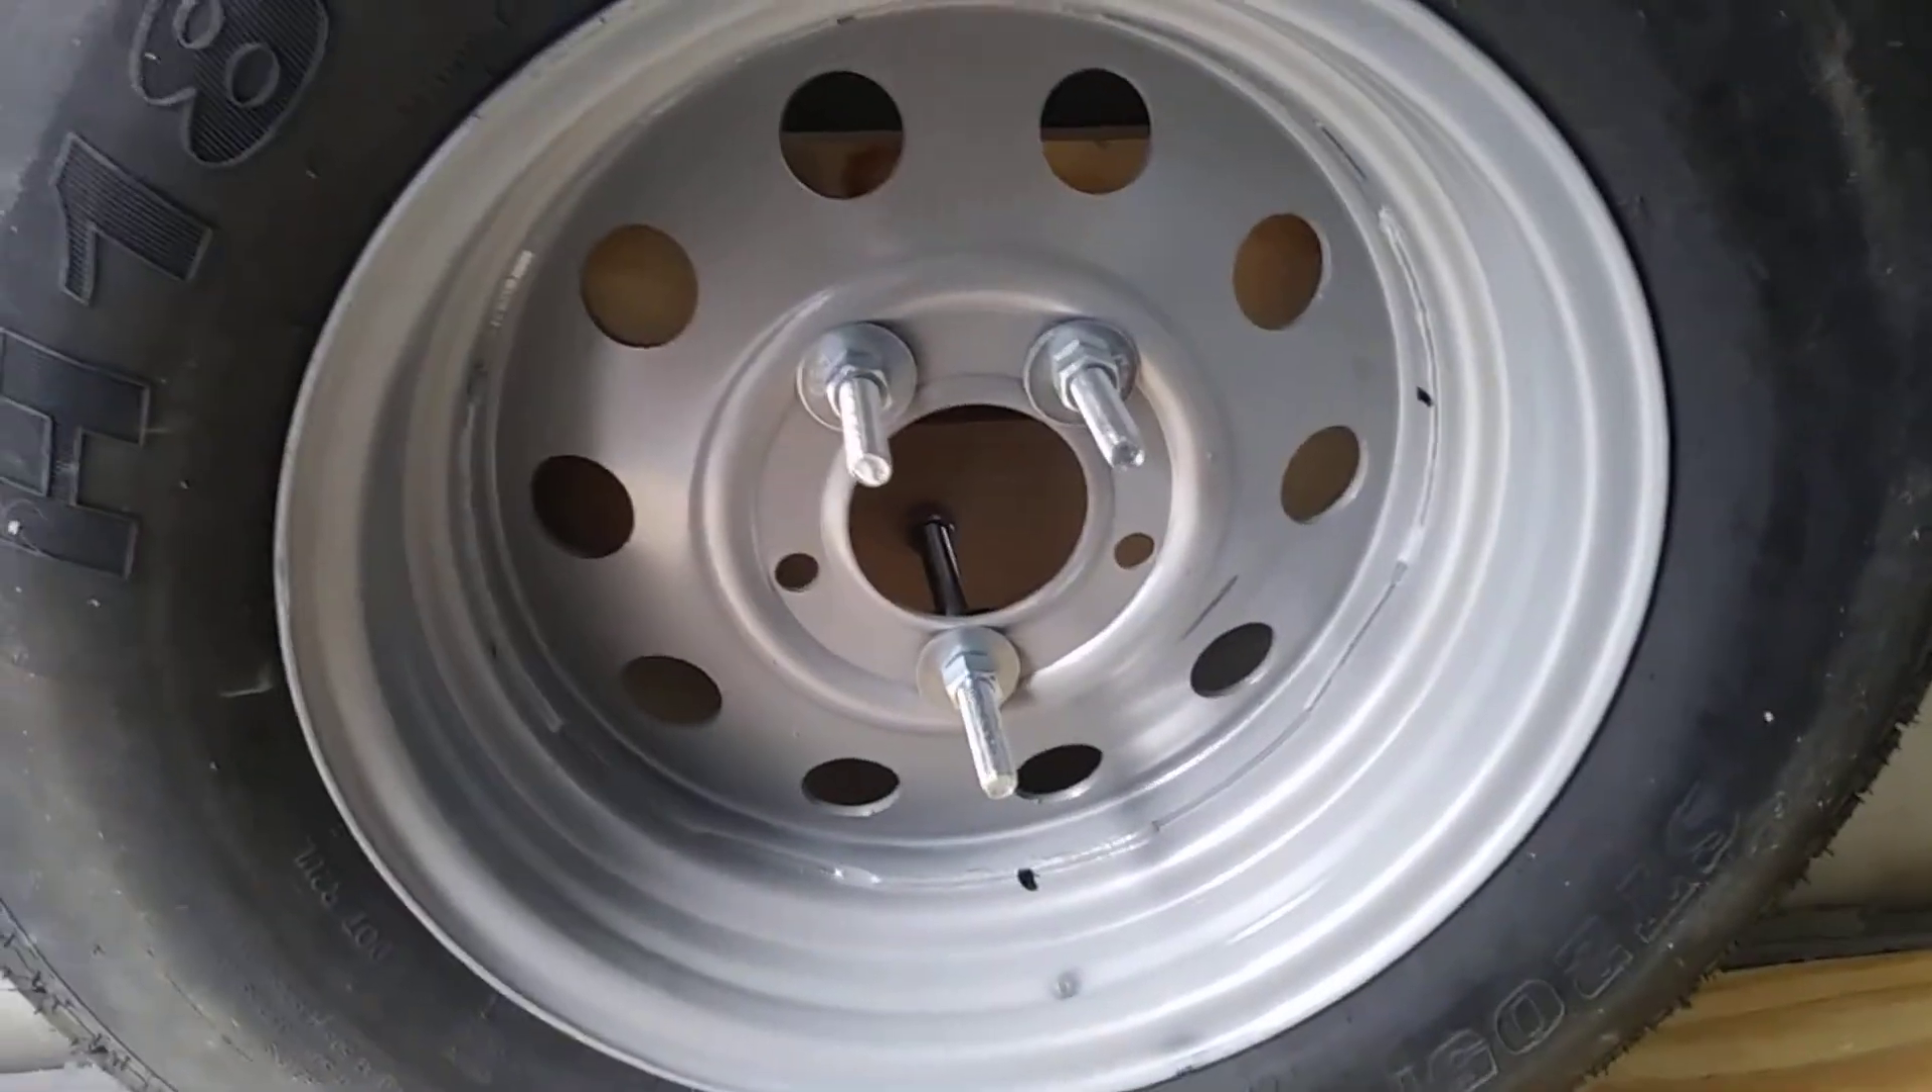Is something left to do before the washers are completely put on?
No.